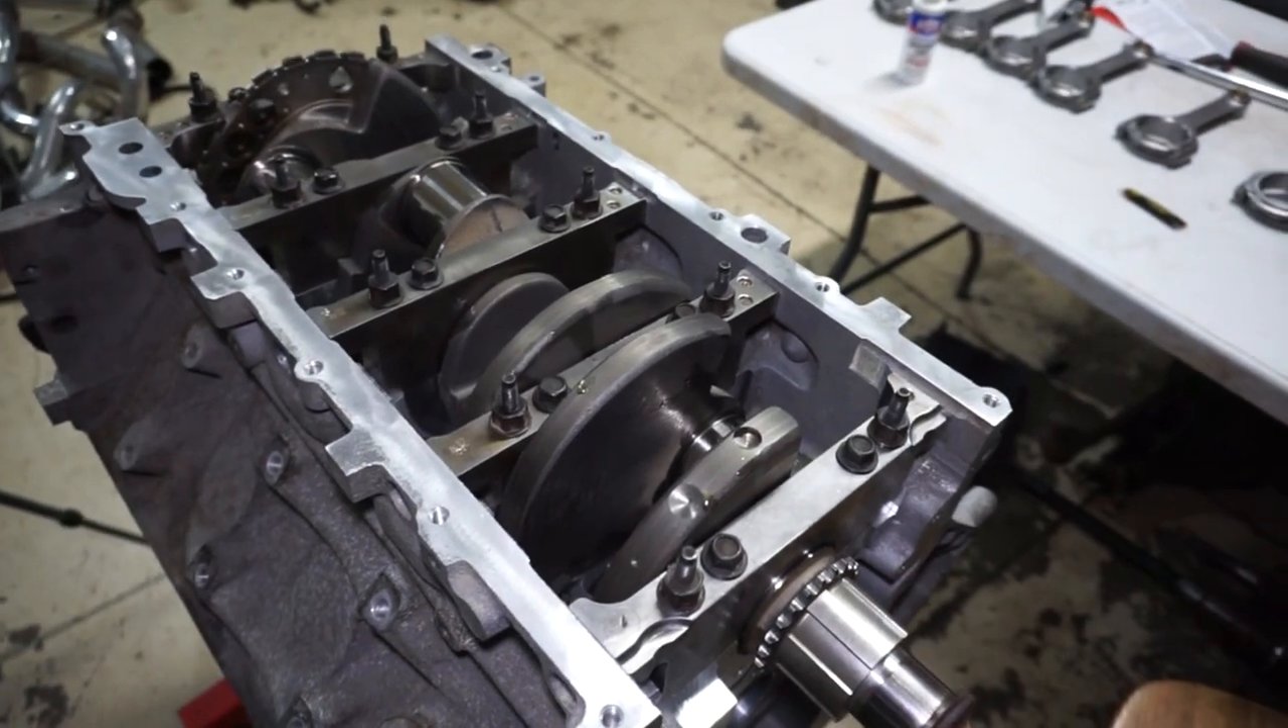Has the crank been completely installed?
Yes.